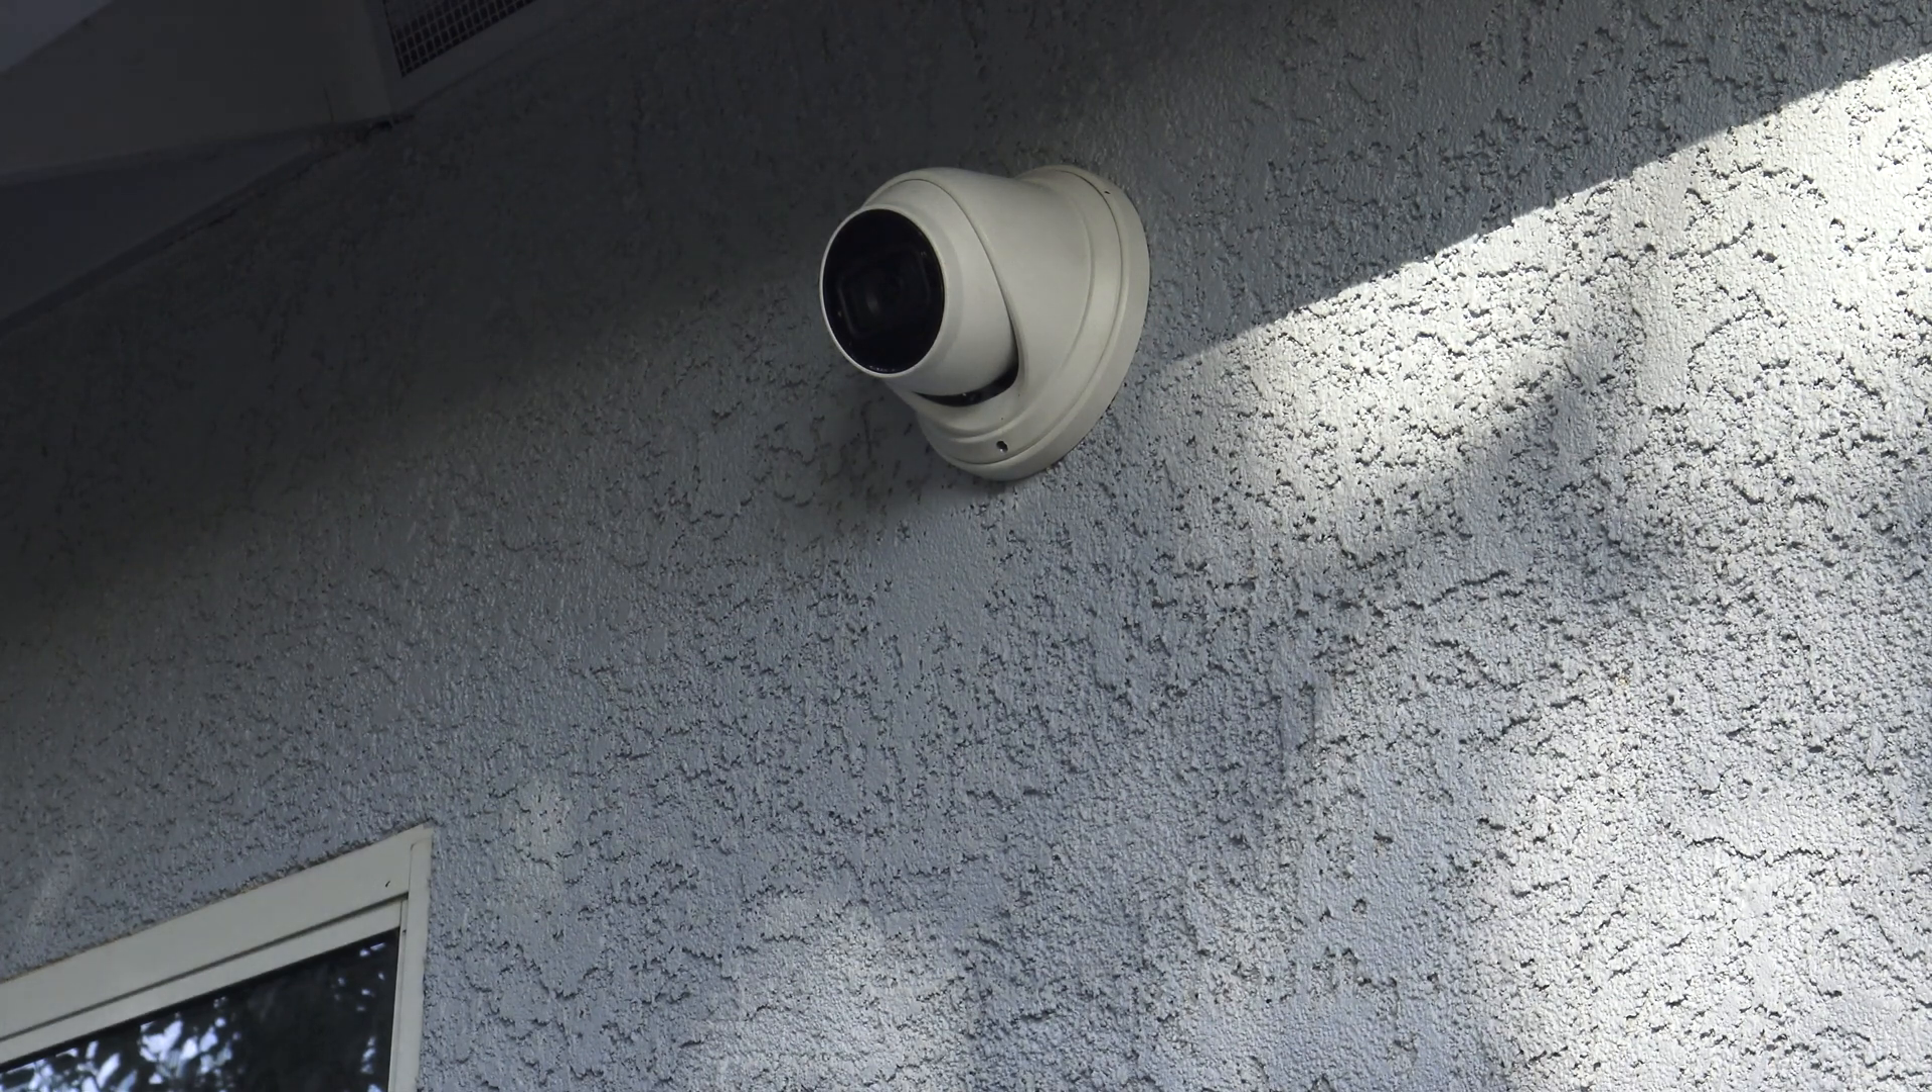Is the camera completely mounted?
Yes.